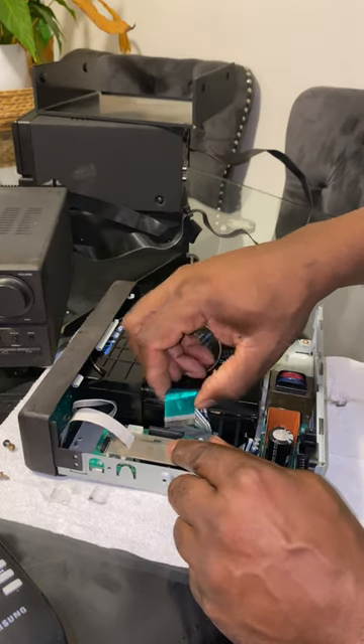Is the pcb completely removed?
No.